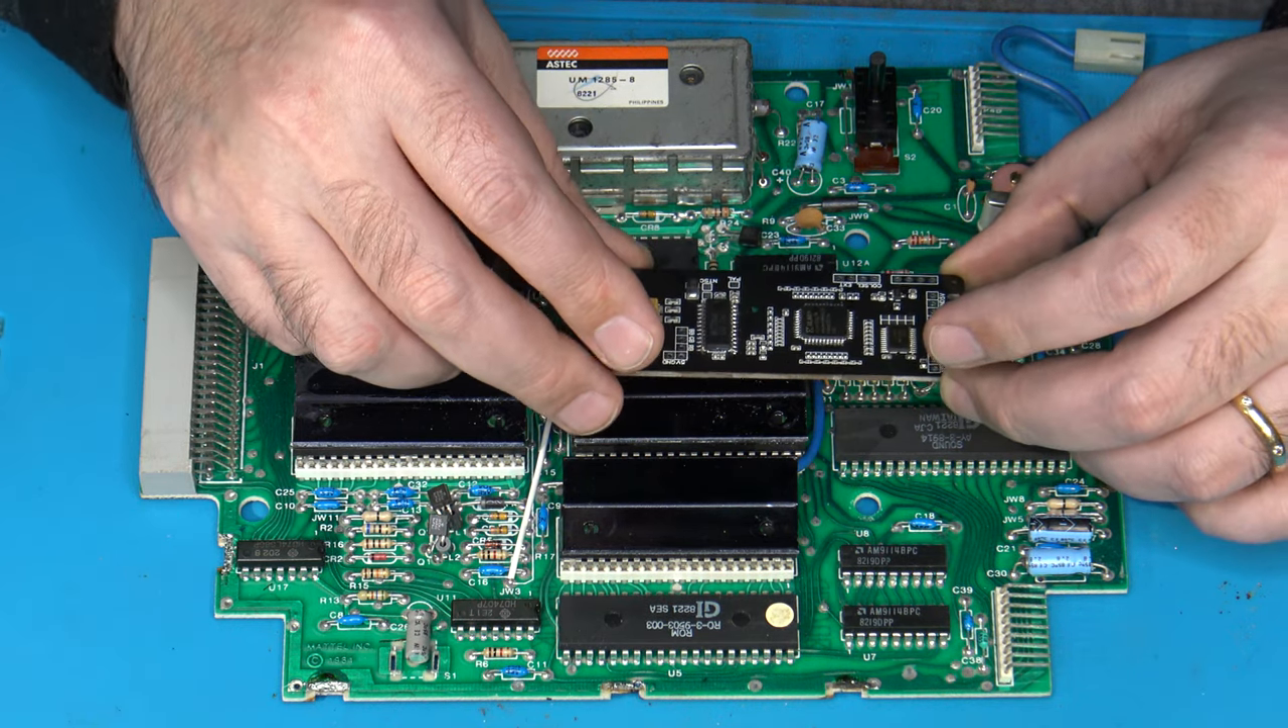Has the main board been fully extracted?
Yes.